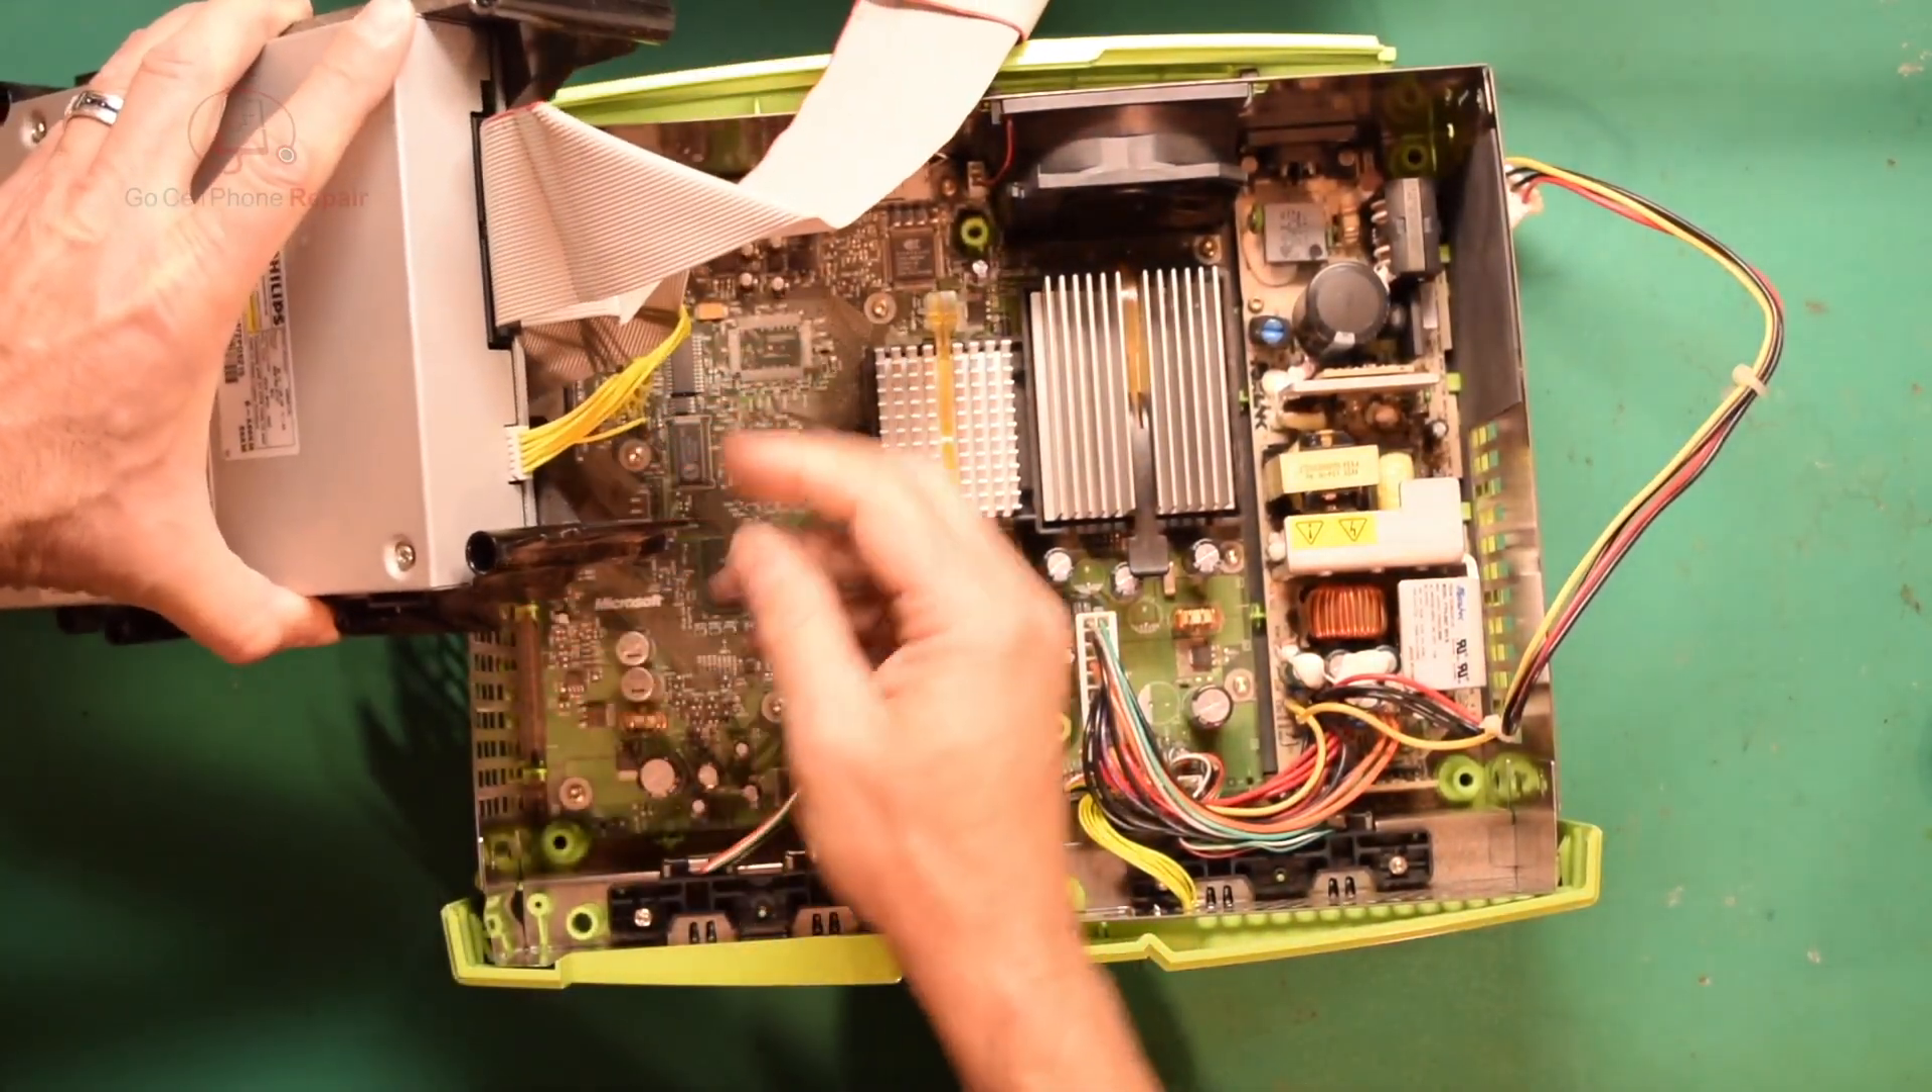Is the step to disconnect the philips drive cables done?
No.